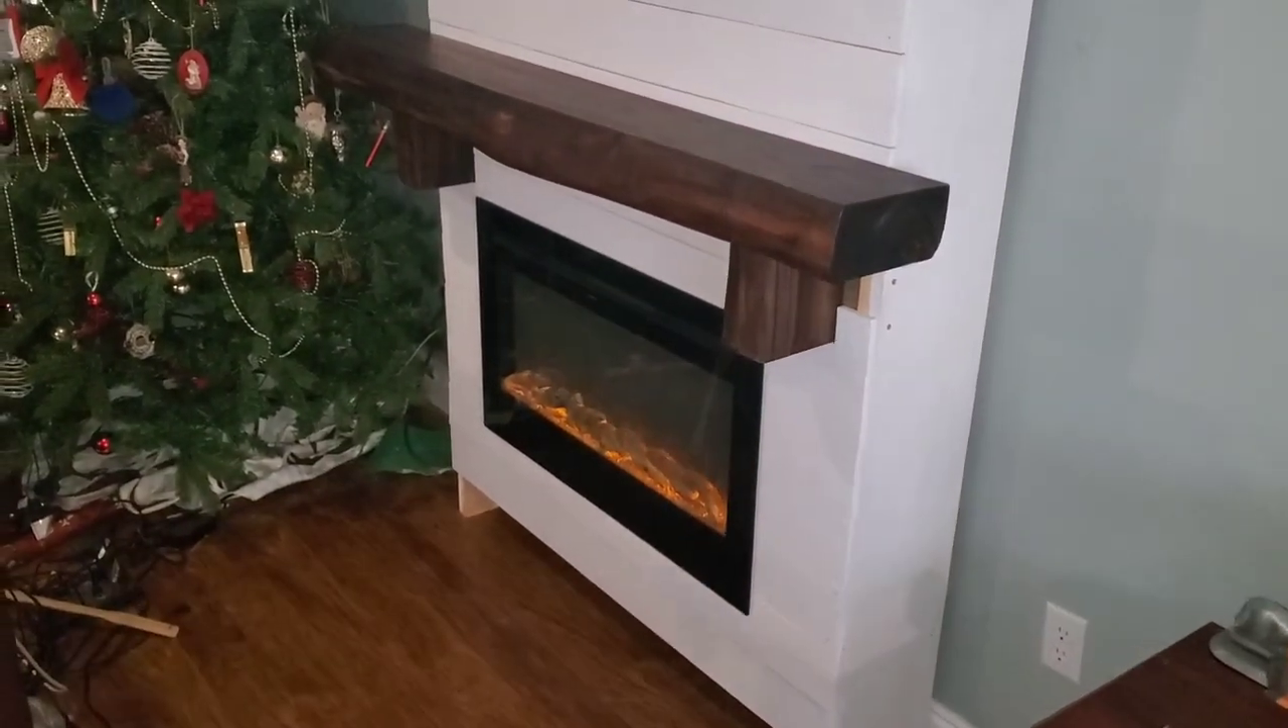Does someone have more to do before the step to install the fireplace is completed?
No.